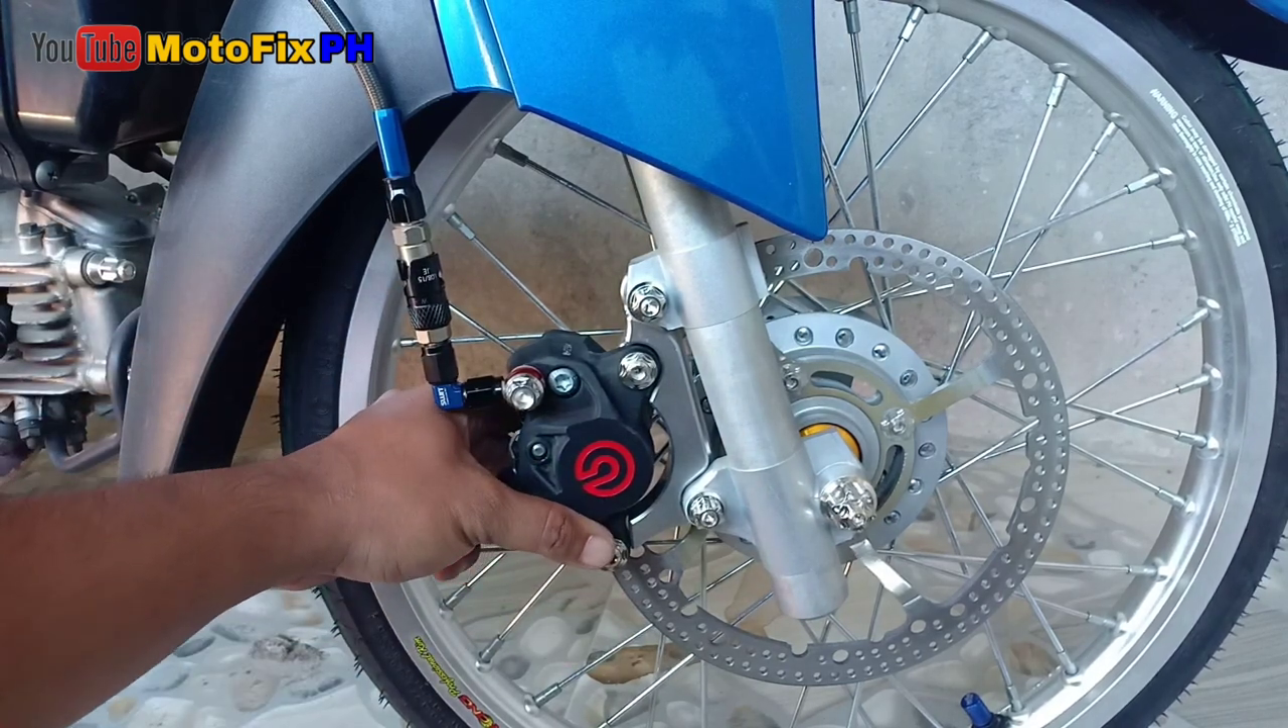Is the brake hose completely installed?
Yes.